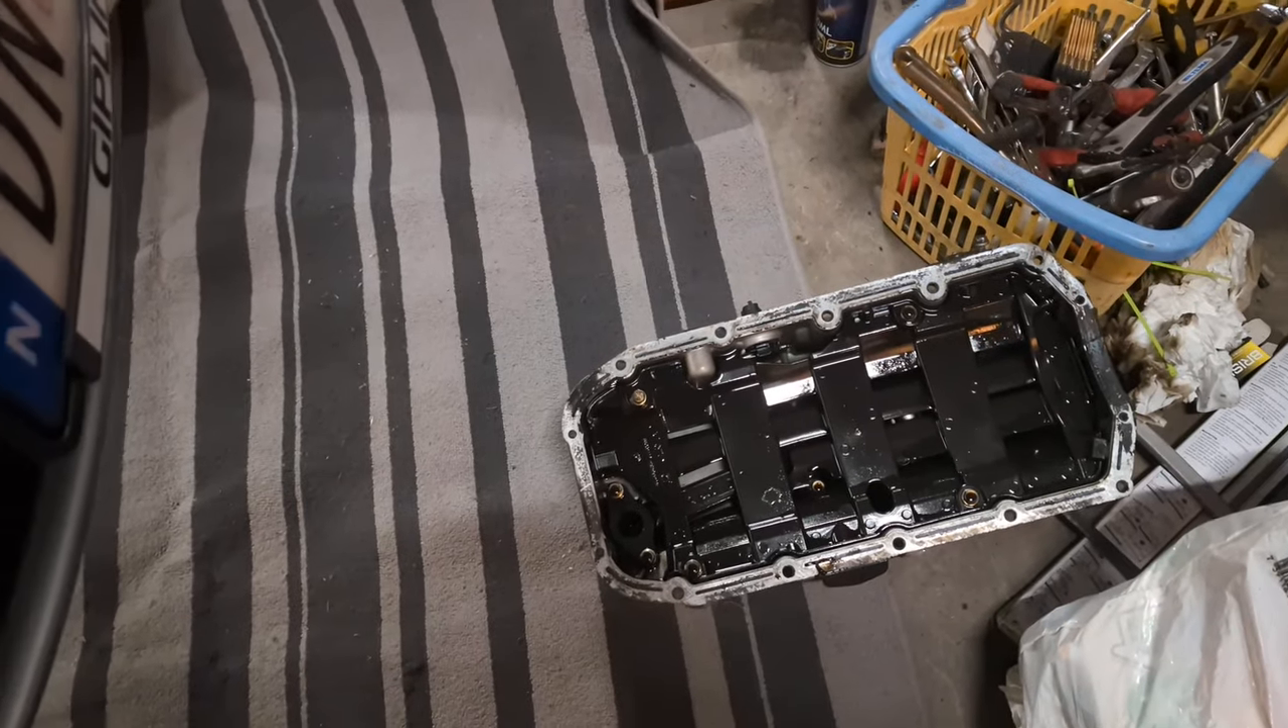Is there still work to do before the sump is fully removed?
No.